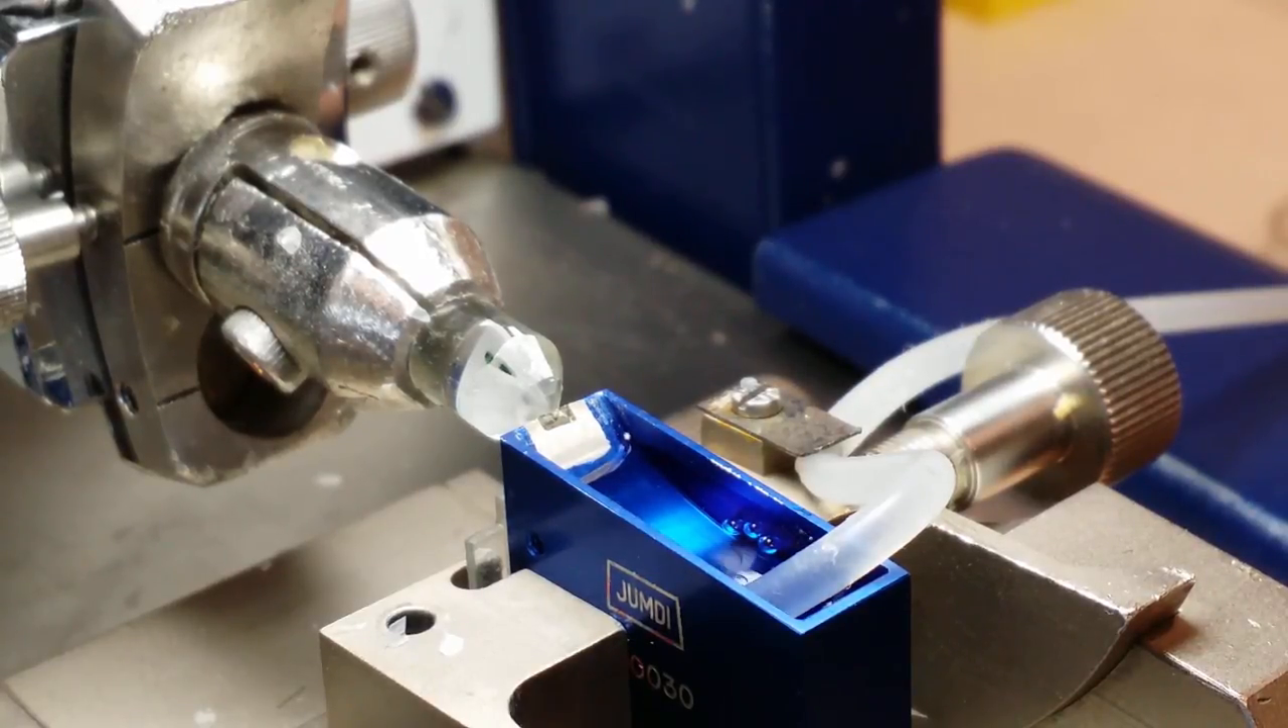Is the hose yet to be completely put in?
No.